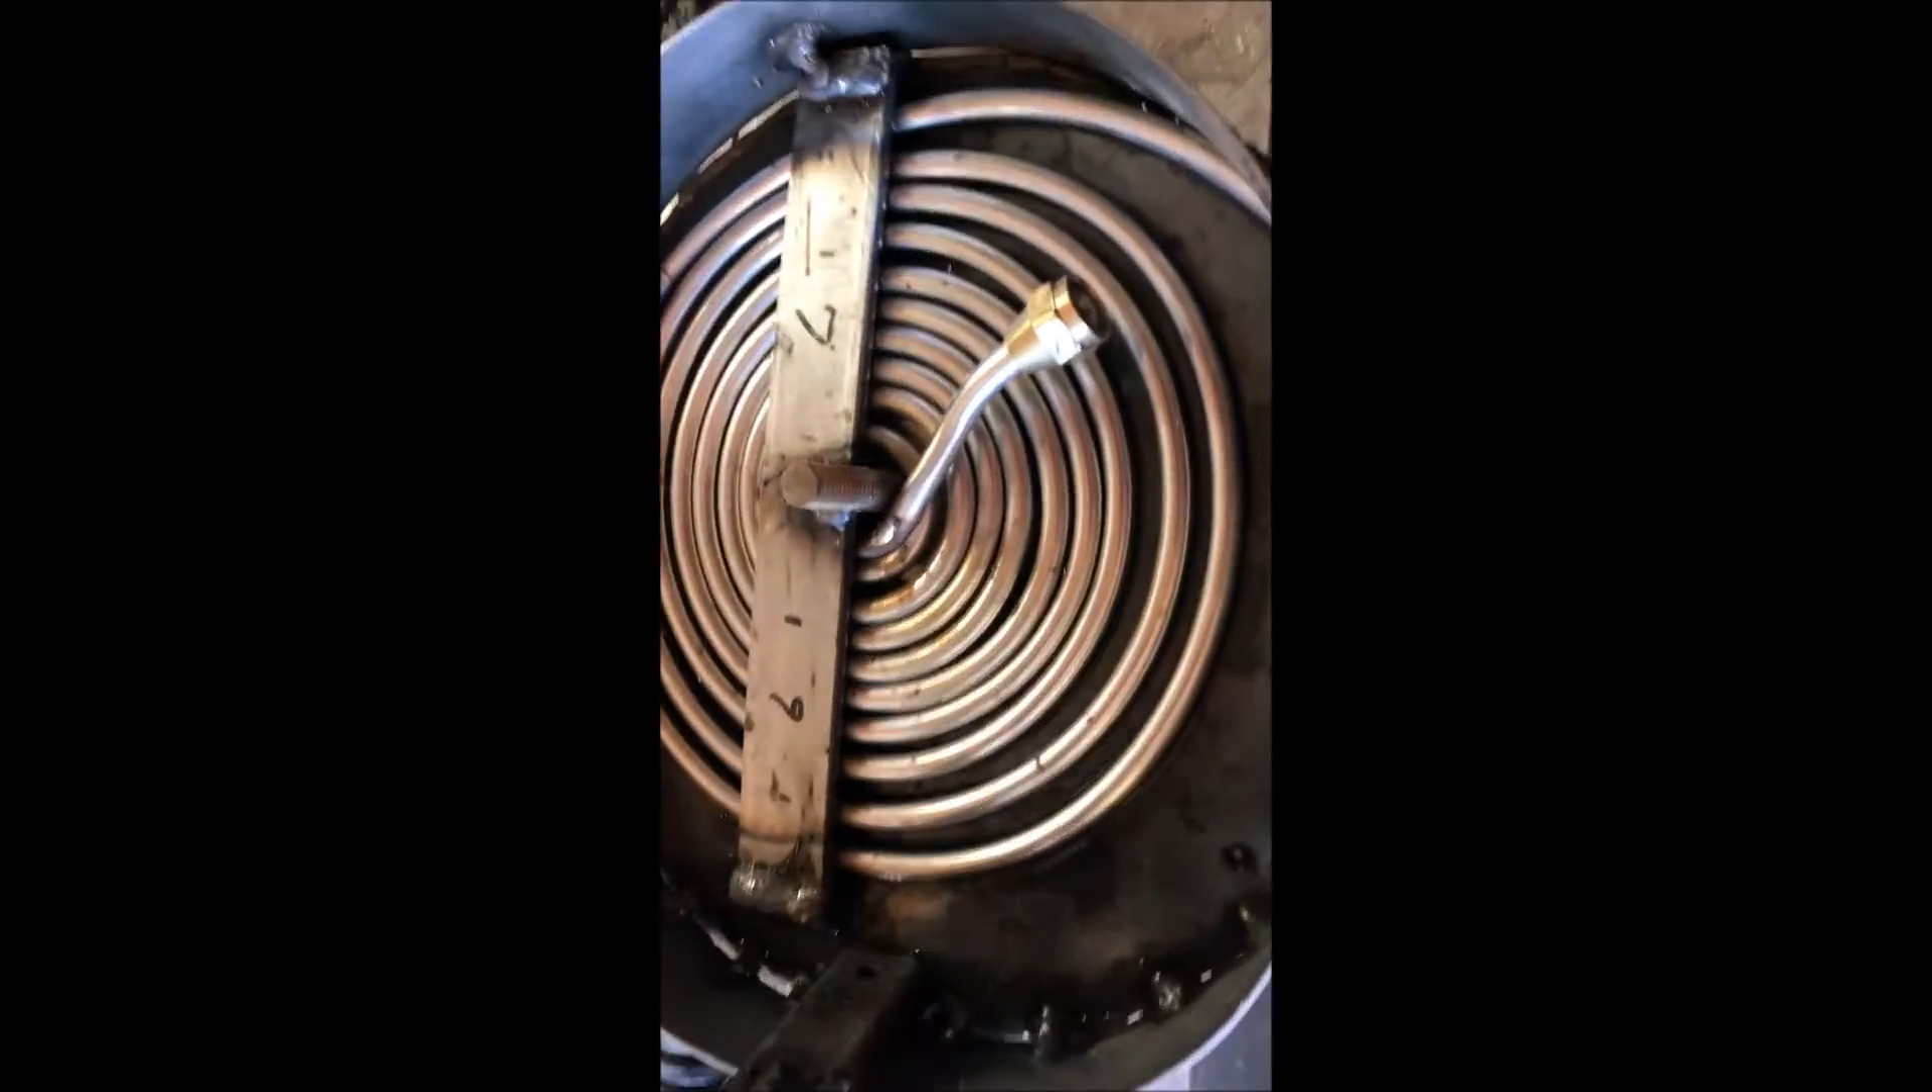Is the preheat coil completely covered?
No.